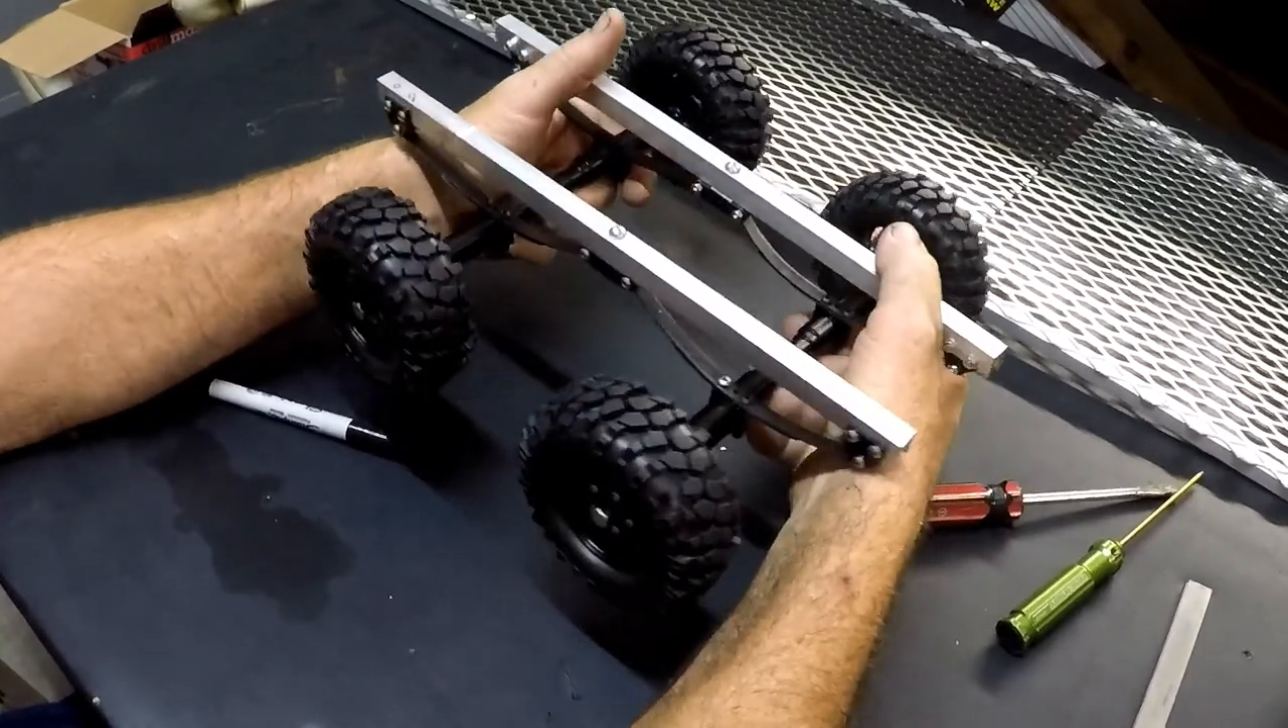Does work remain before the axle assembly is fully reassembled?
No.